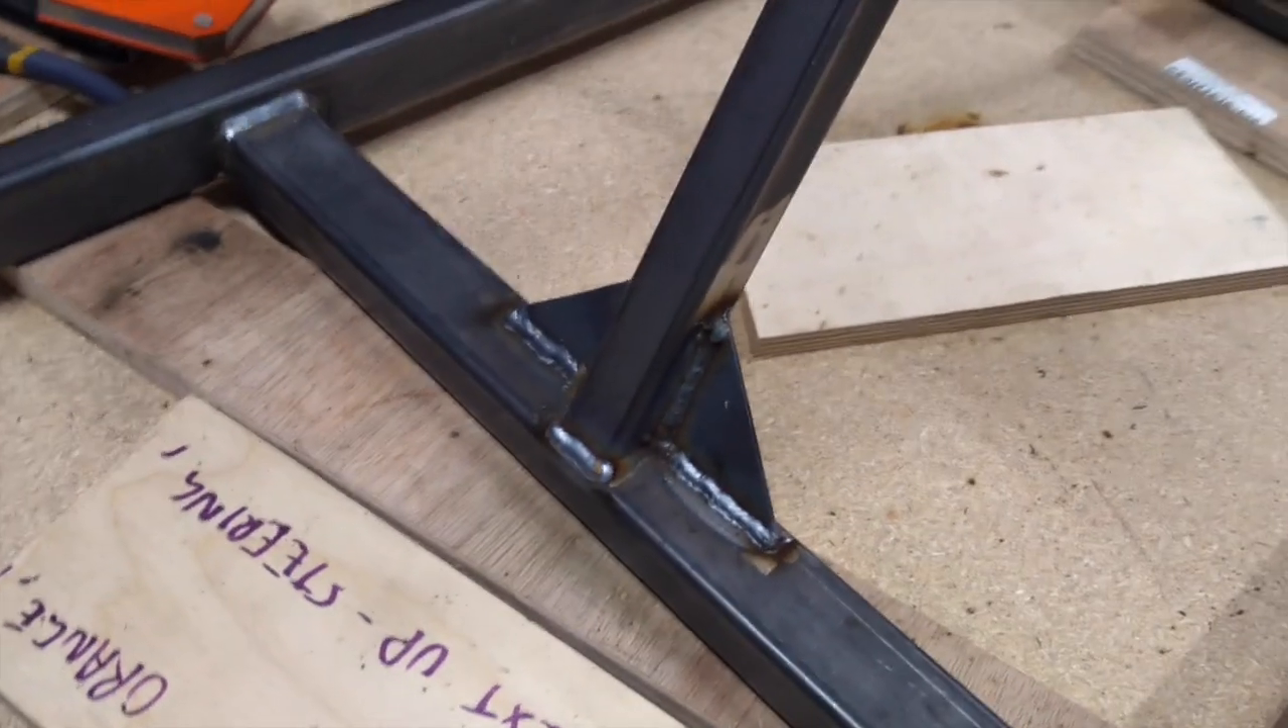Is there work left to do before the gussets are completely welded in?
No.